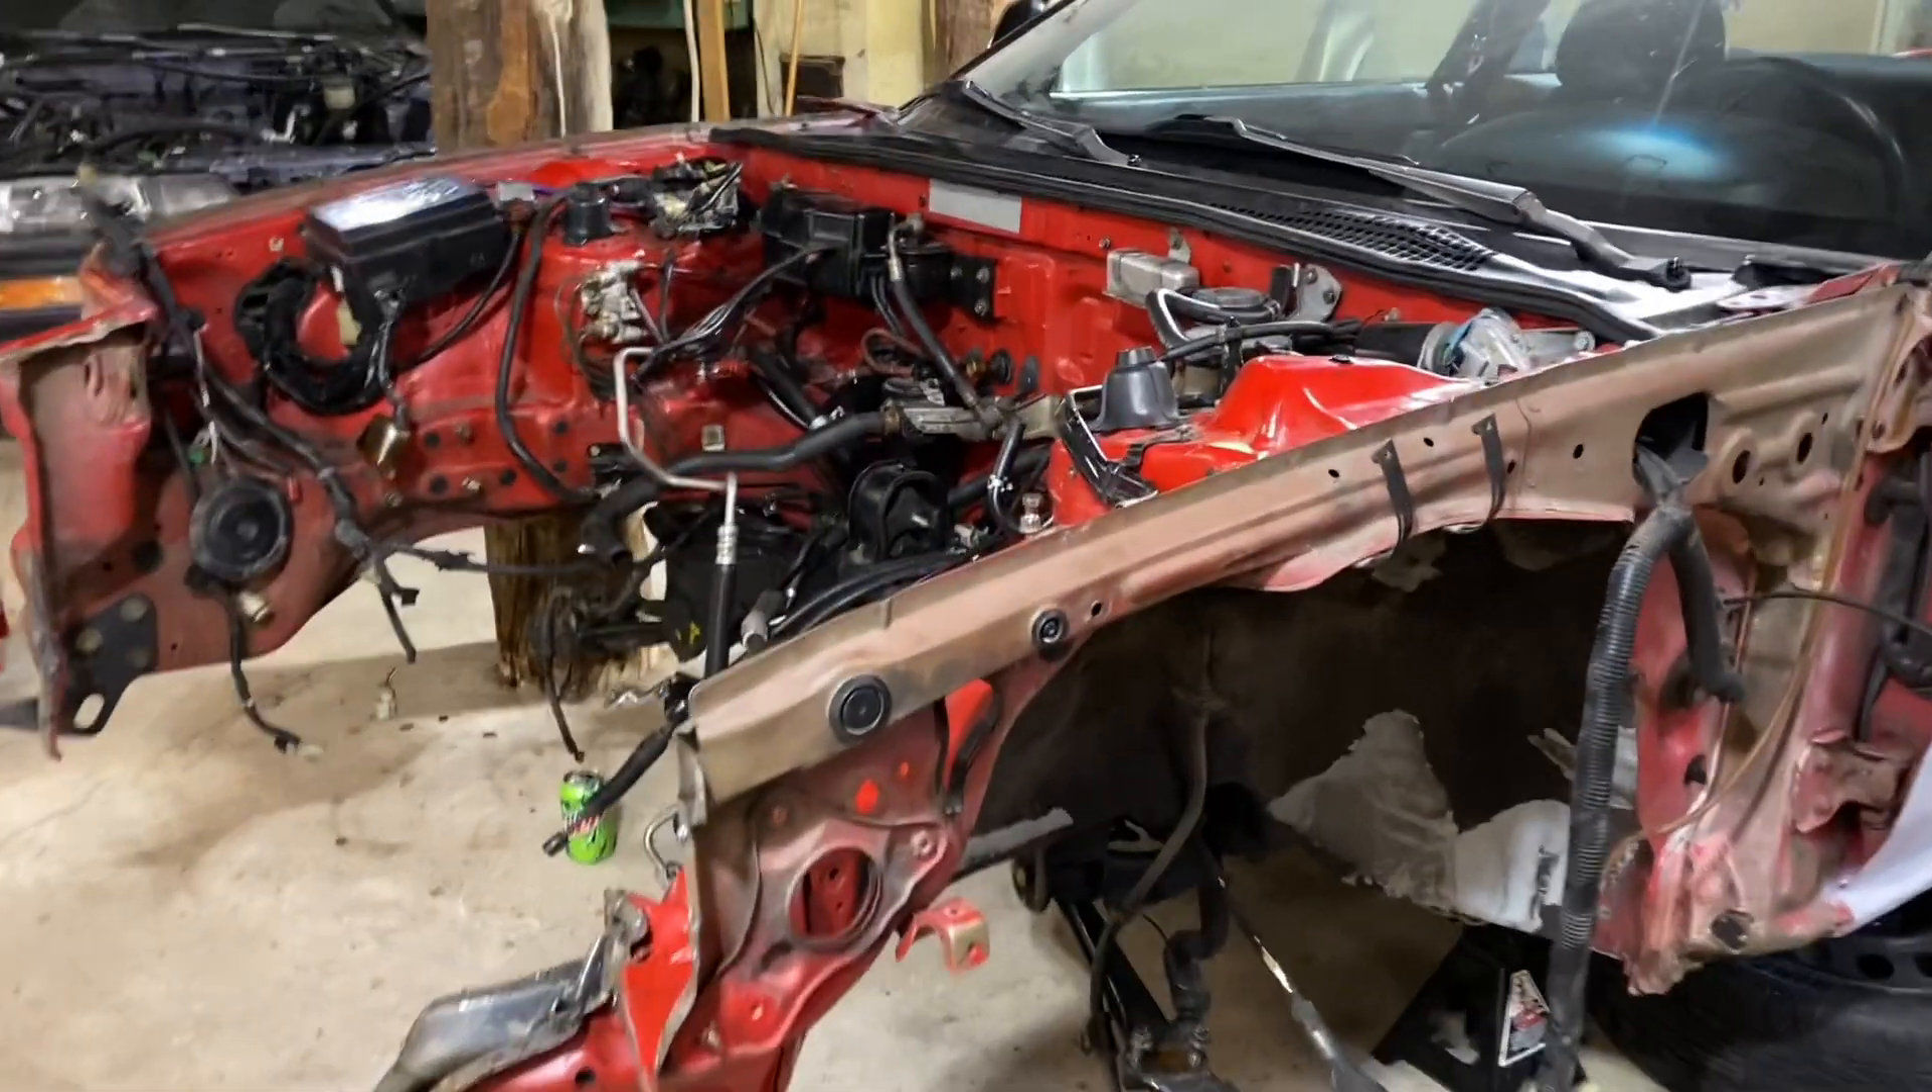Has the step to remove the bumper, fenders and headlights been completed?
Yes.